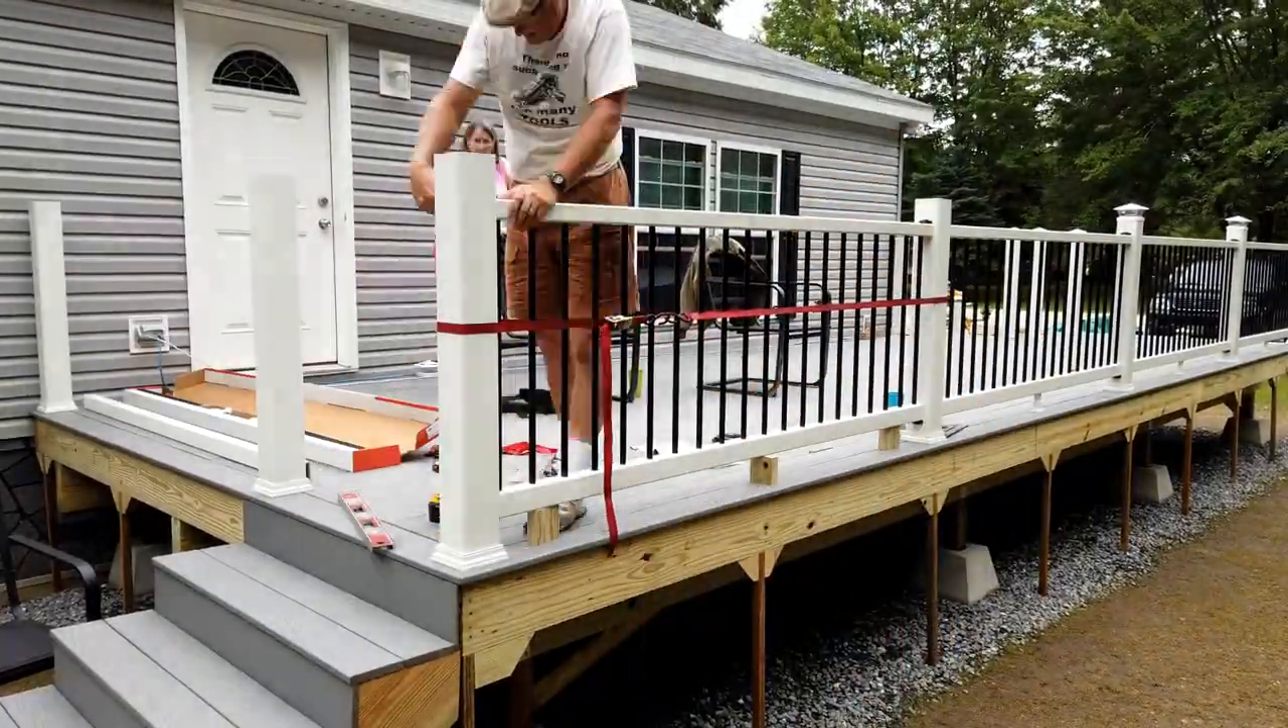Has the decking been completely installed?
Yes.